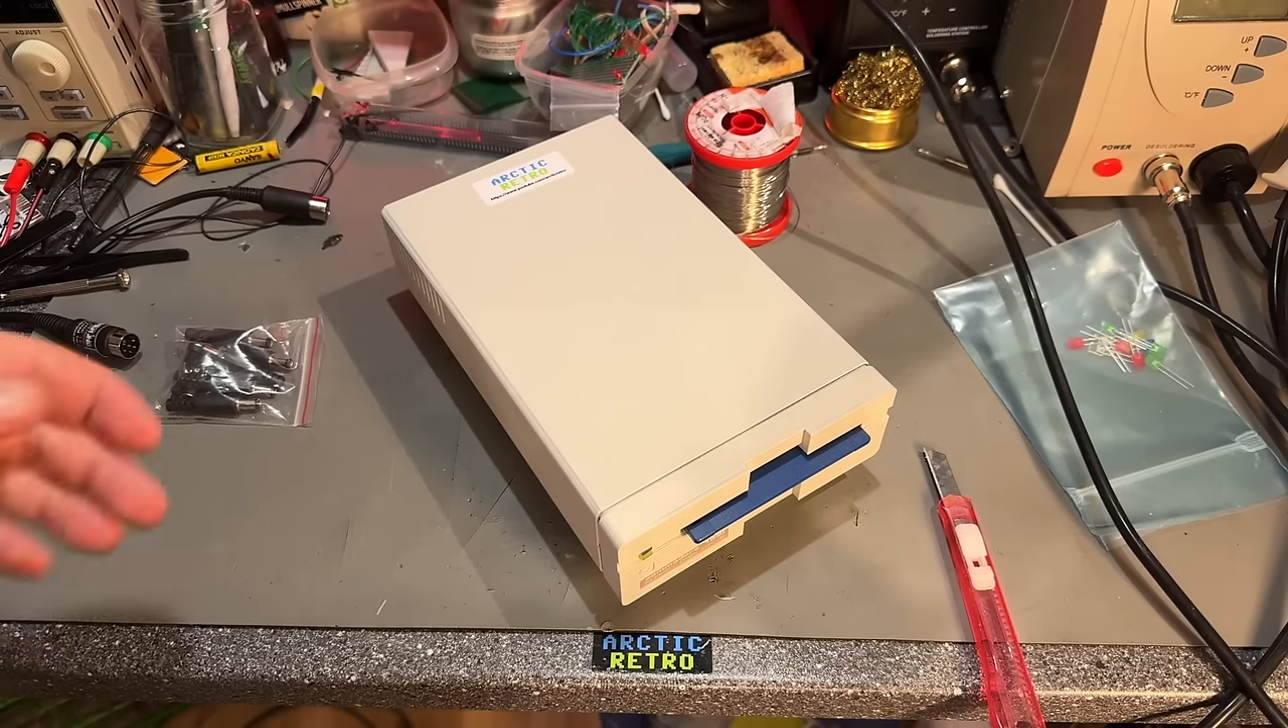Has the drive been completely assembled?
Yes.